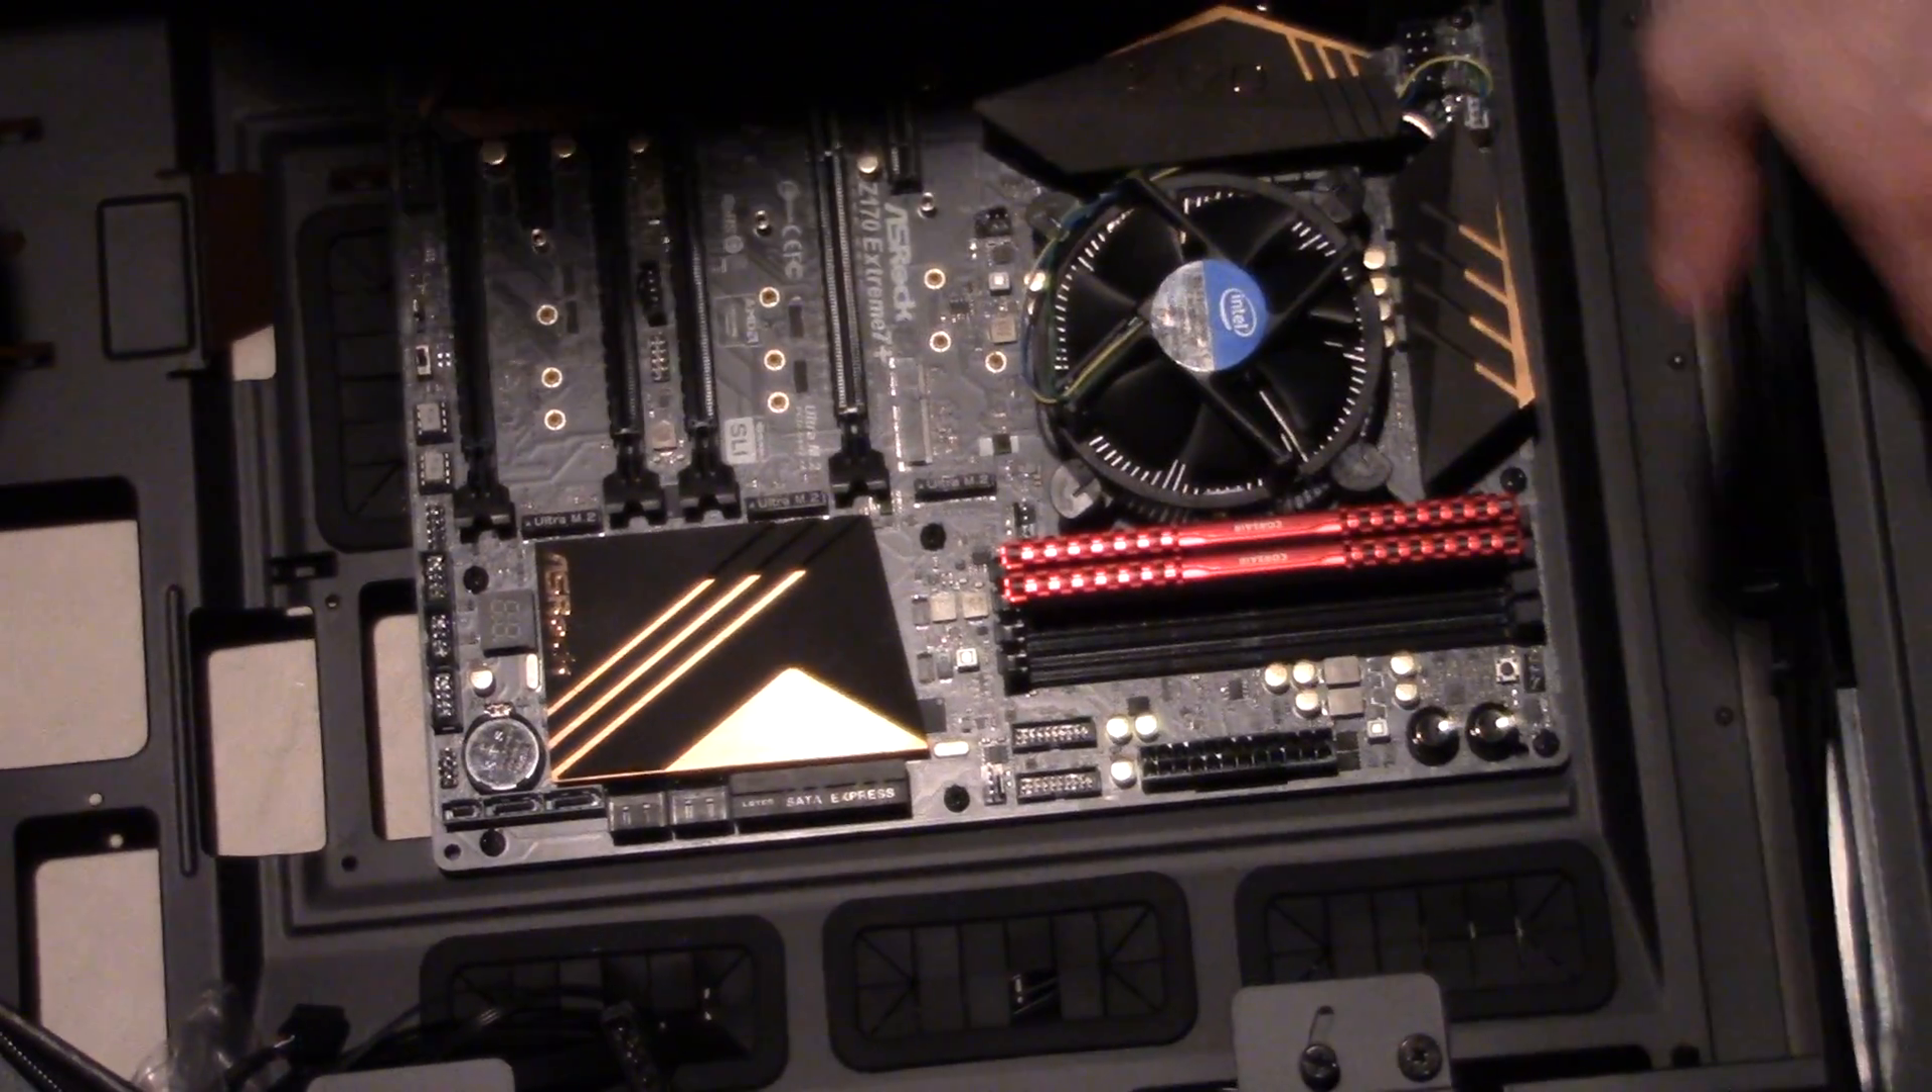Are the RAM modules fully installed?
Yes.